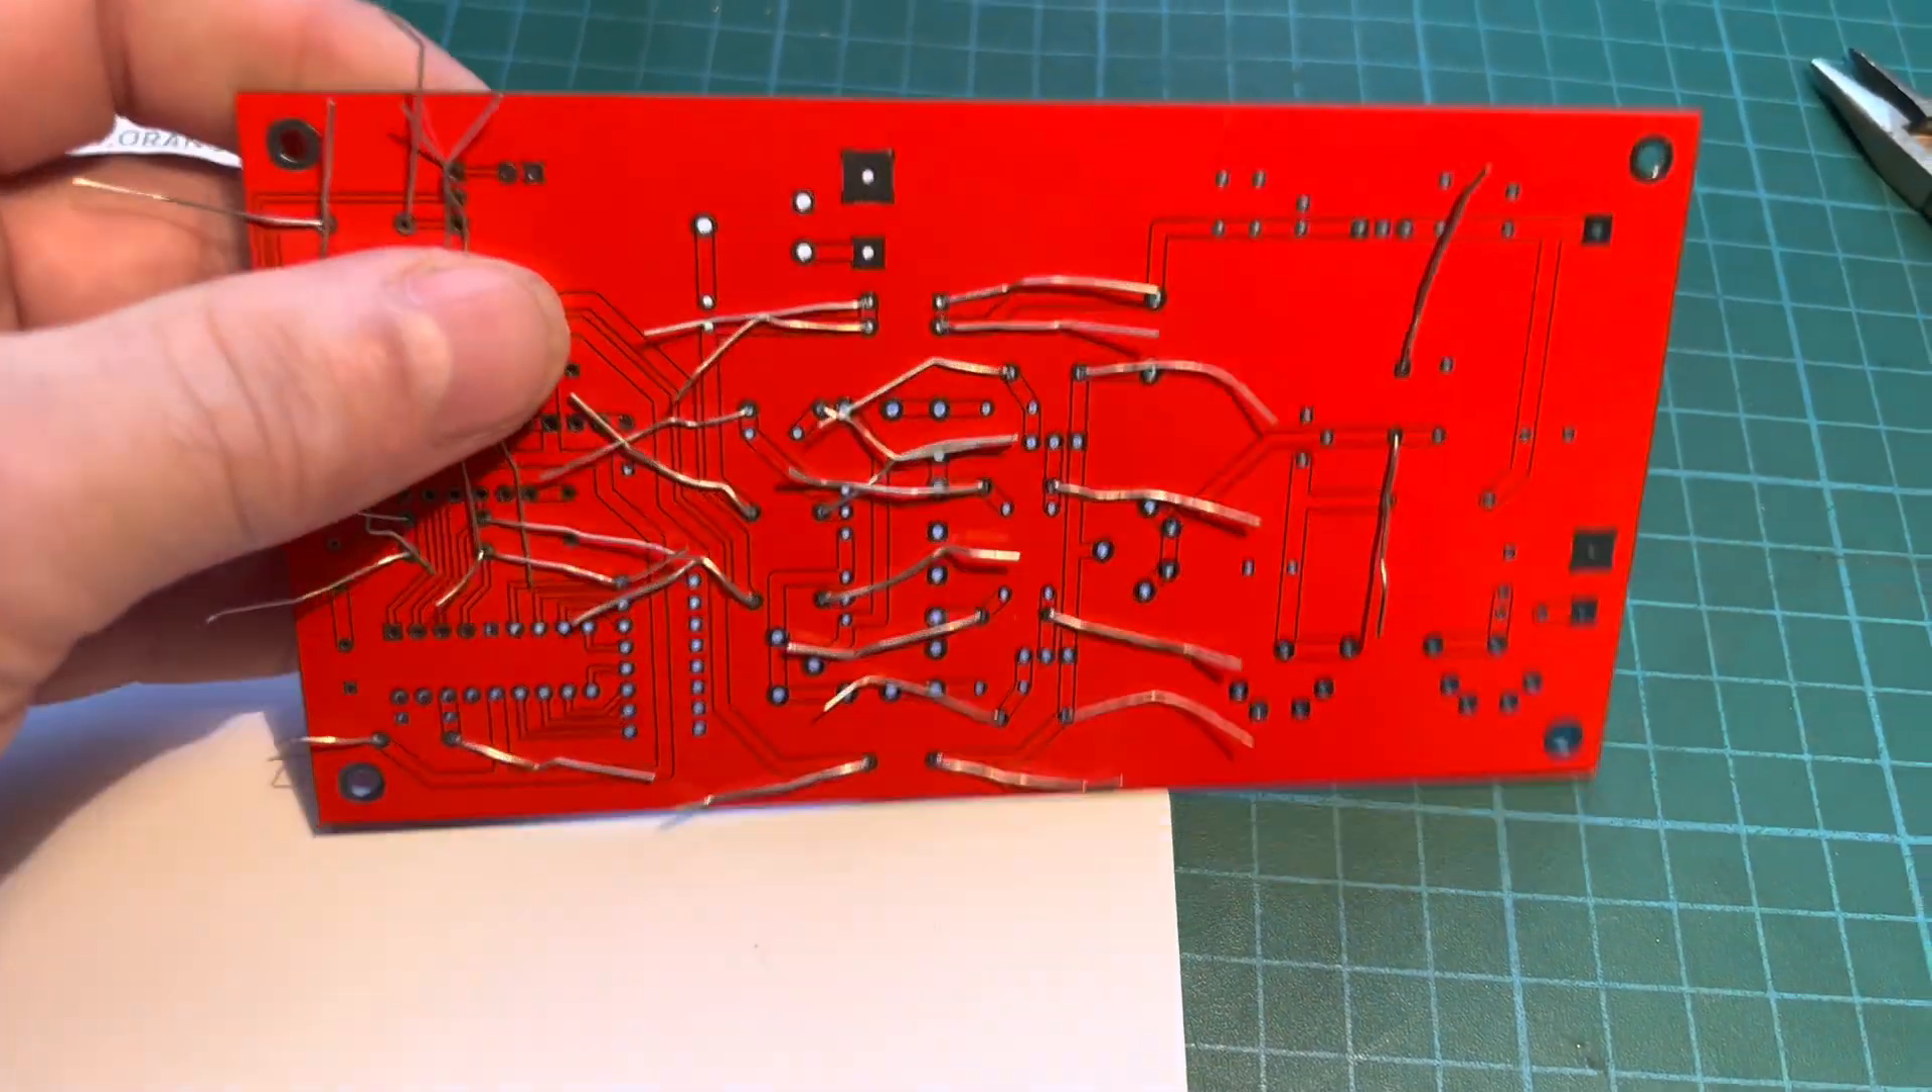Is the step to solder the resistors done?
No.